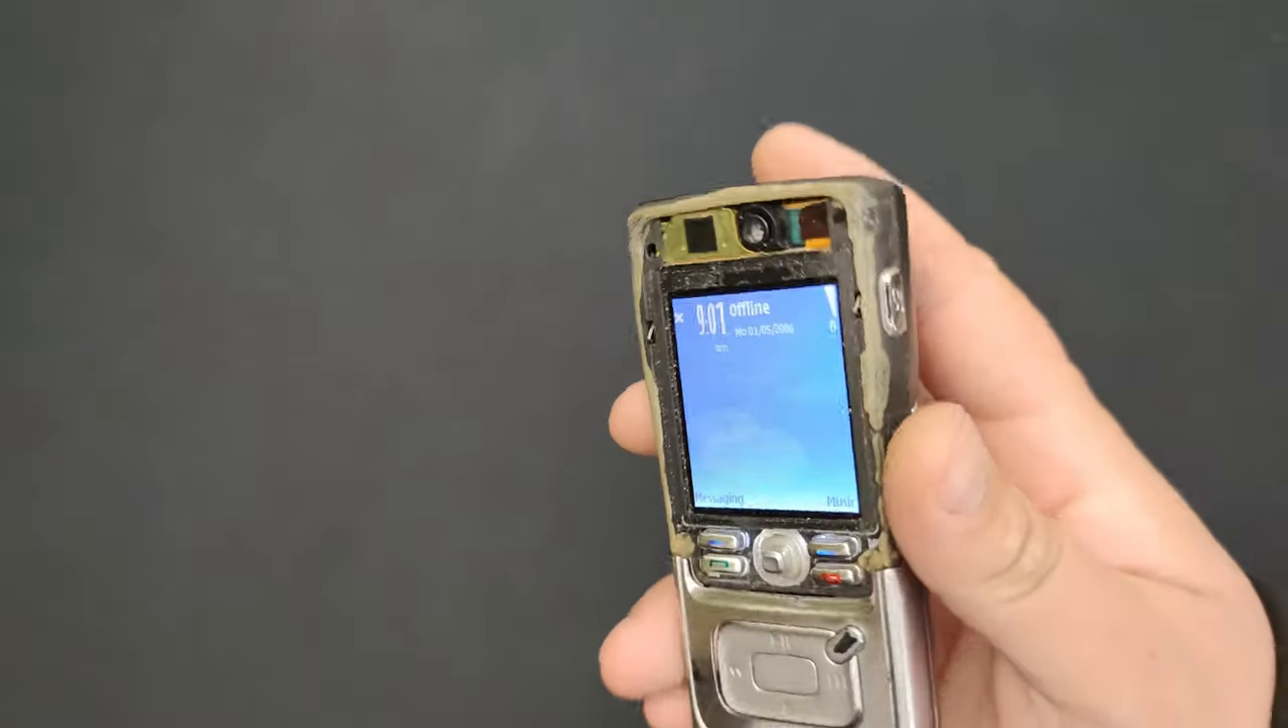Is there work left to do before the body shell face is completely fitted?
Yes.